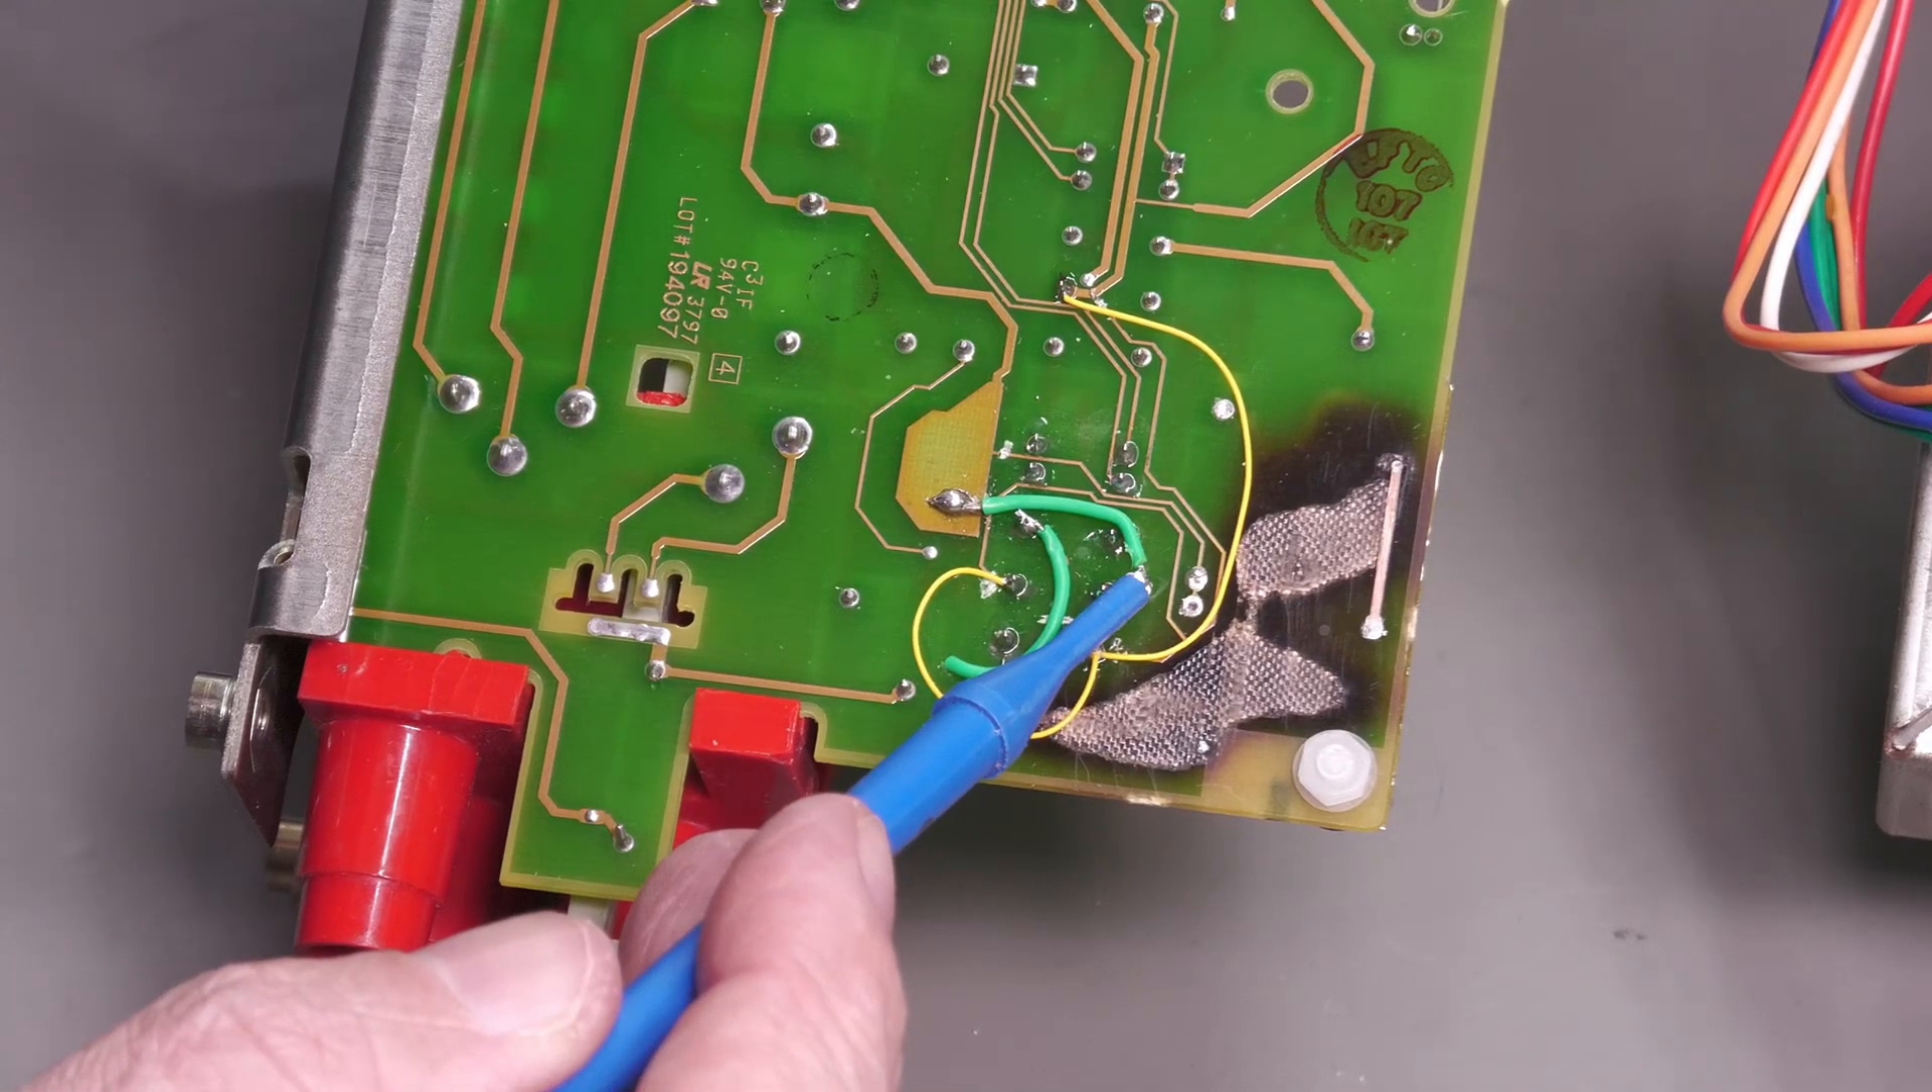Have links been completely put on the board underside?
Yes.